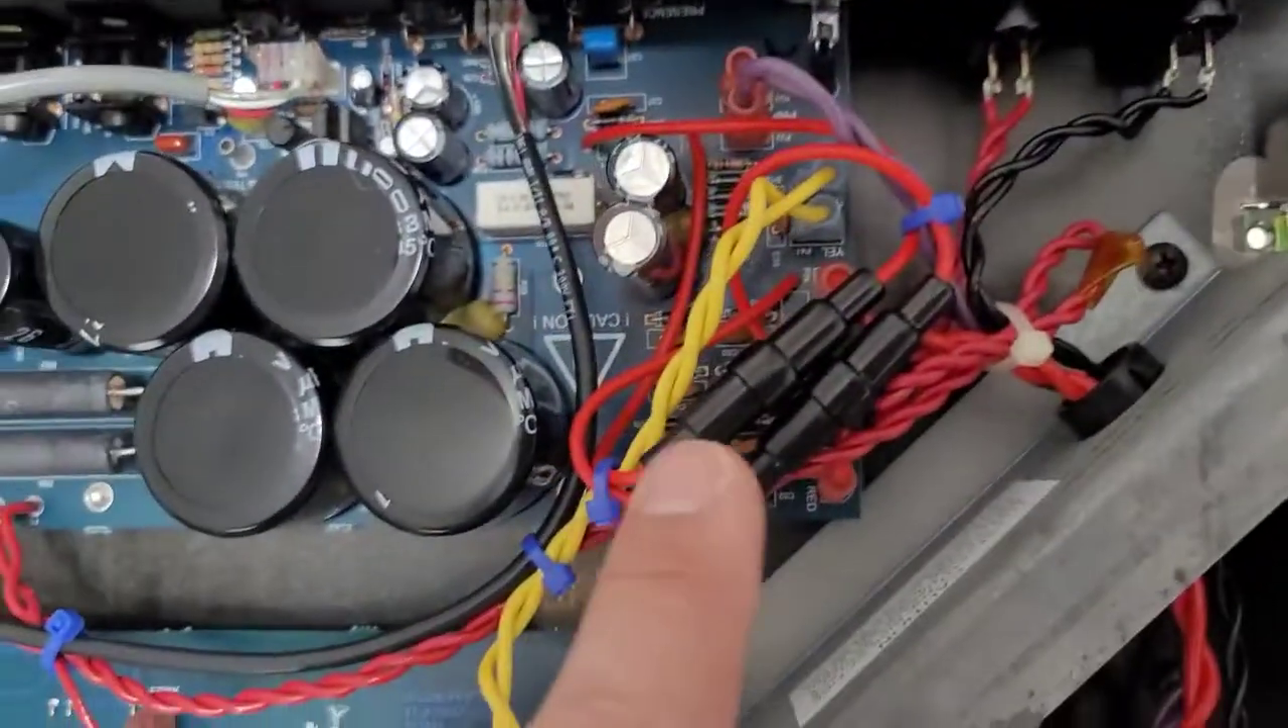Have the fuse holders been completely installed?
Yes.